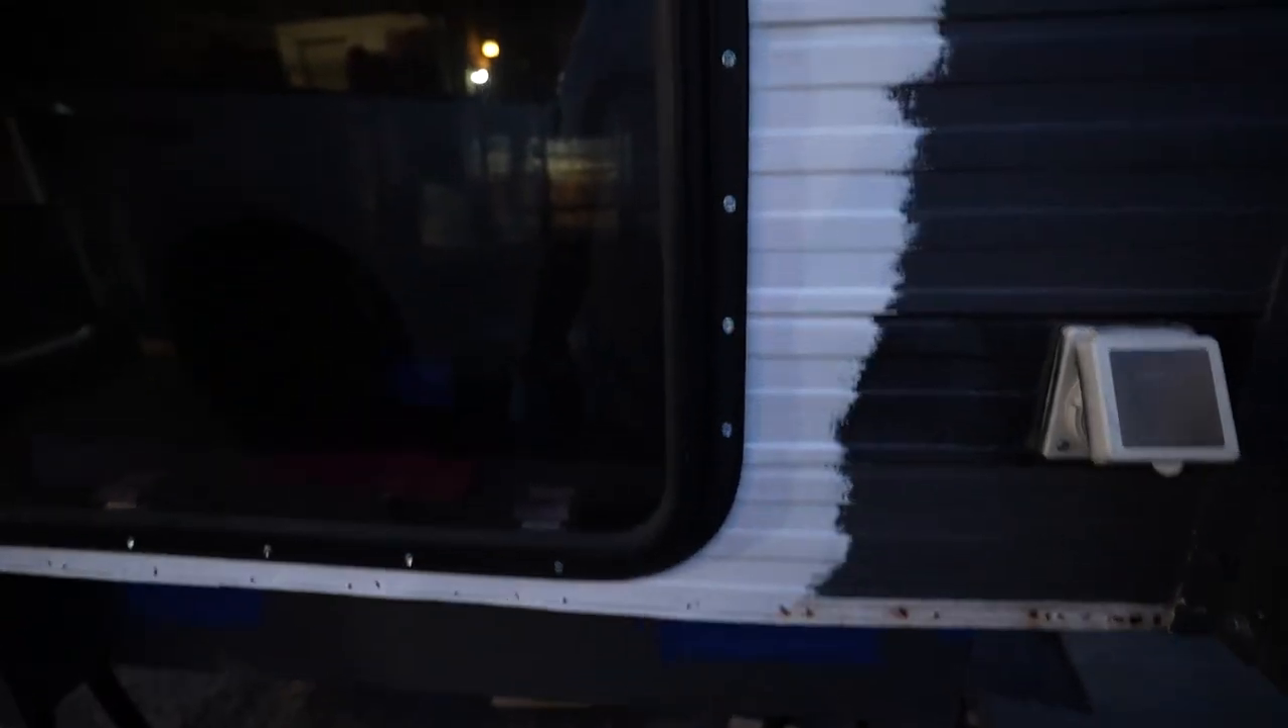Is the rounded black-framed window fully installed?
Yes.